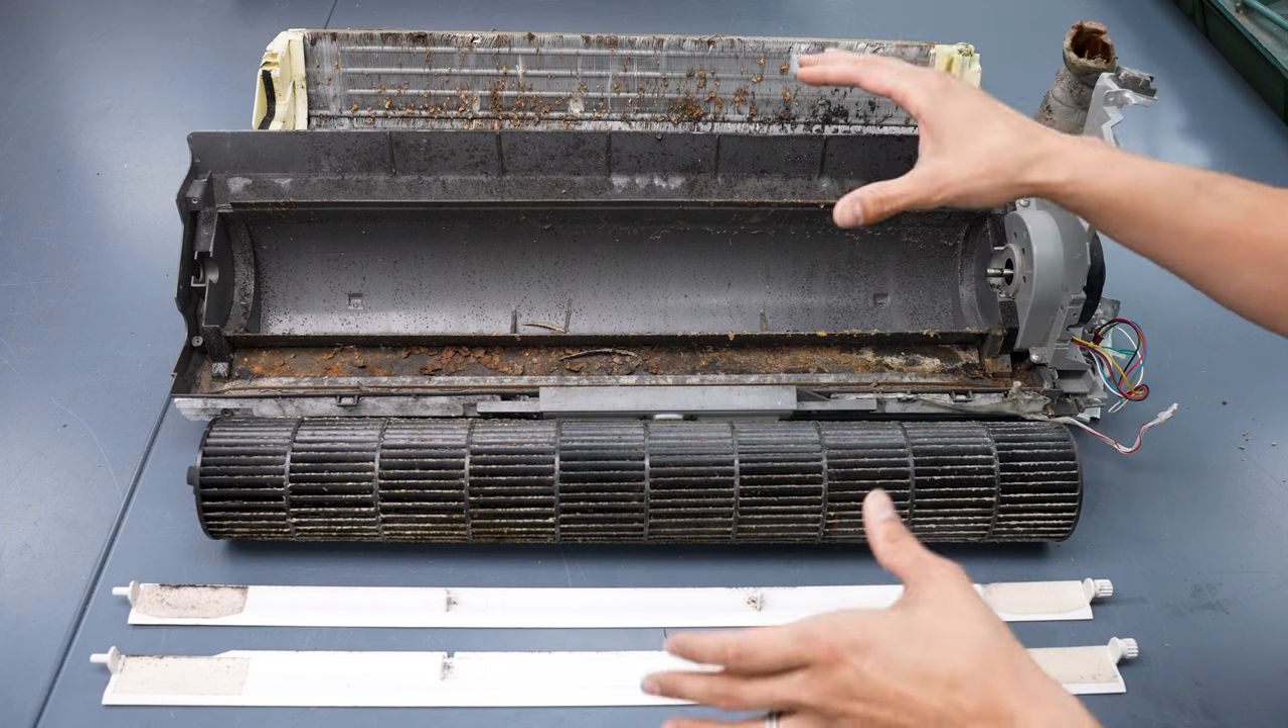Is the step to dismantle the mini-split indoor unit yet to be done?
No.